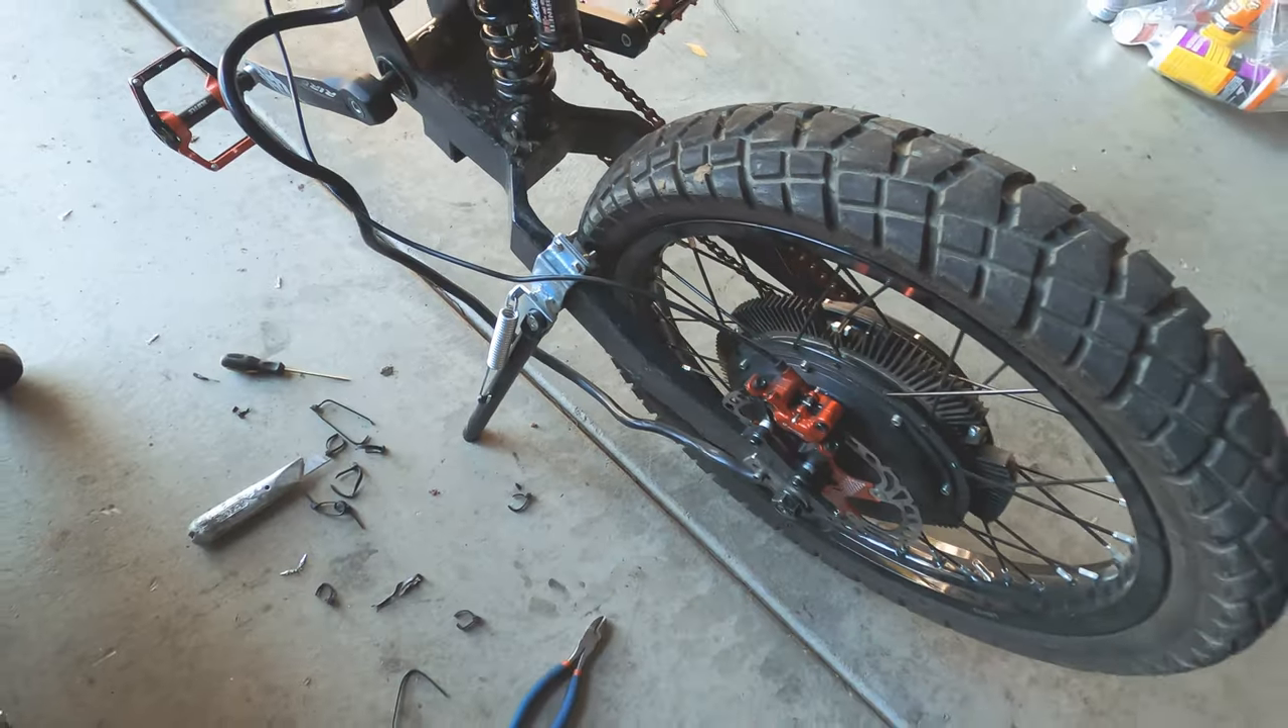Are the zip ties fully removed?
Yes.